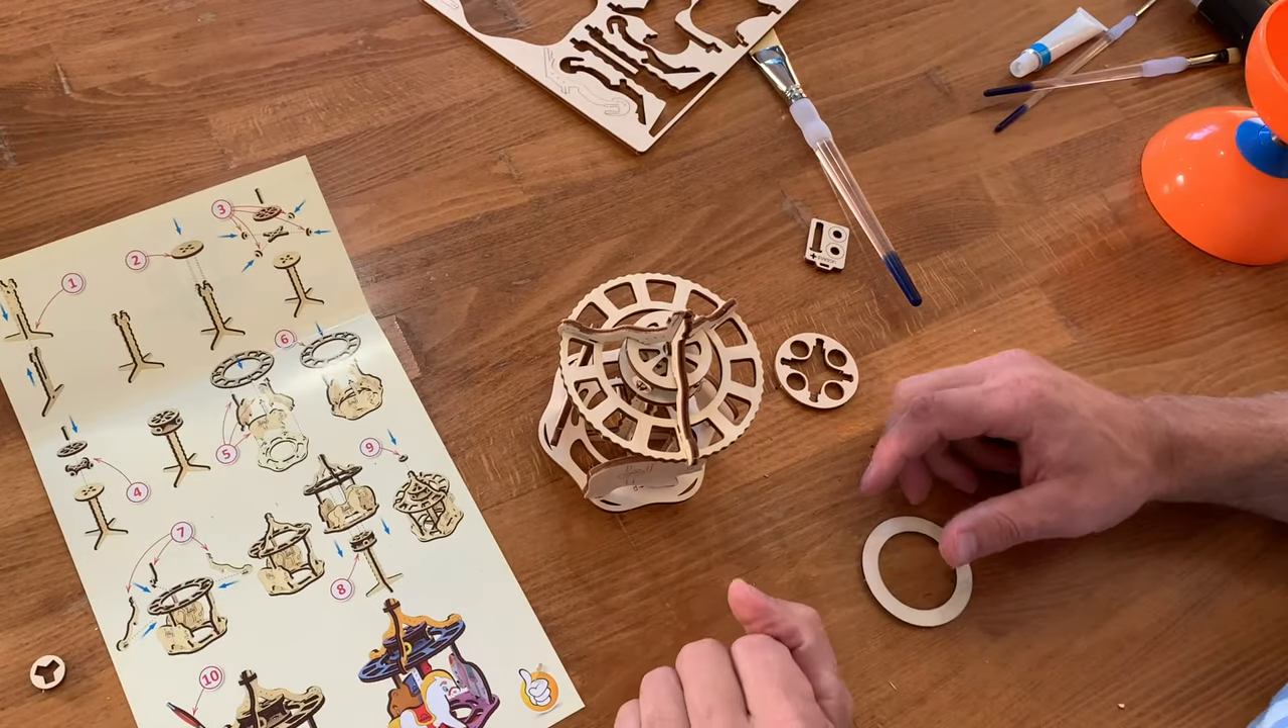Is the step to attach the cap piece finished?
No.